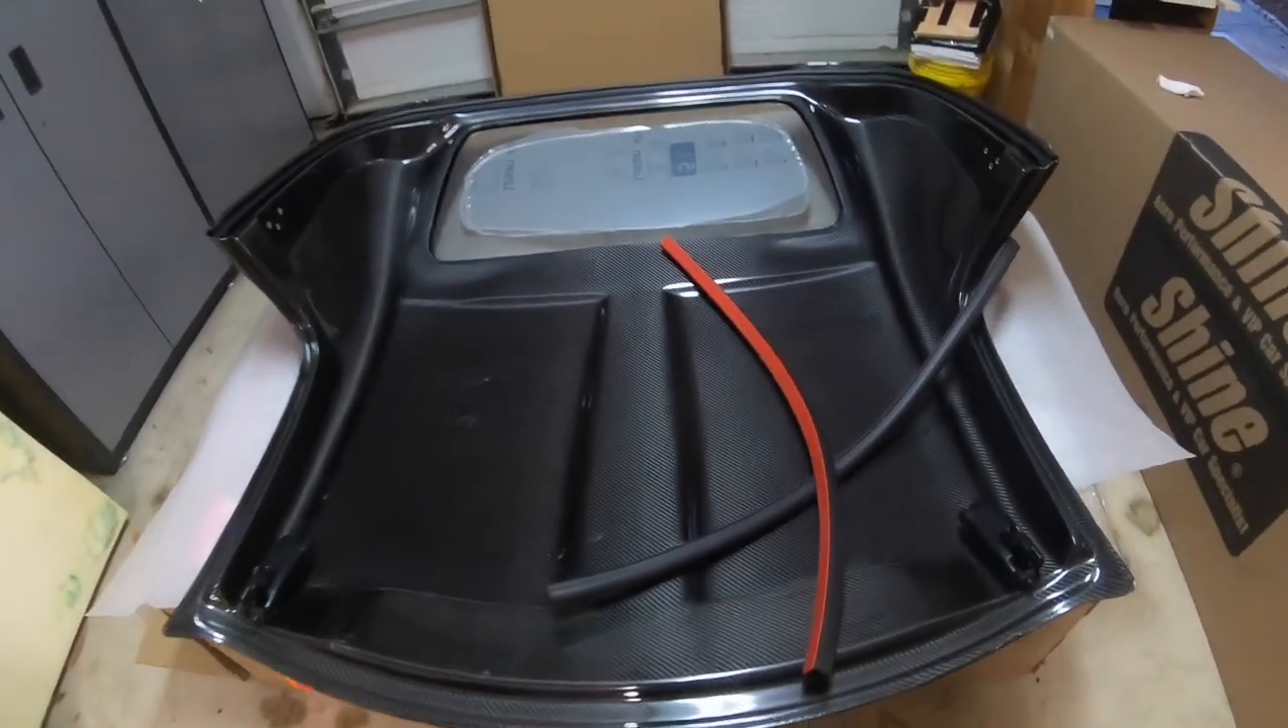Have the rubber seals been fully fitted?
No.